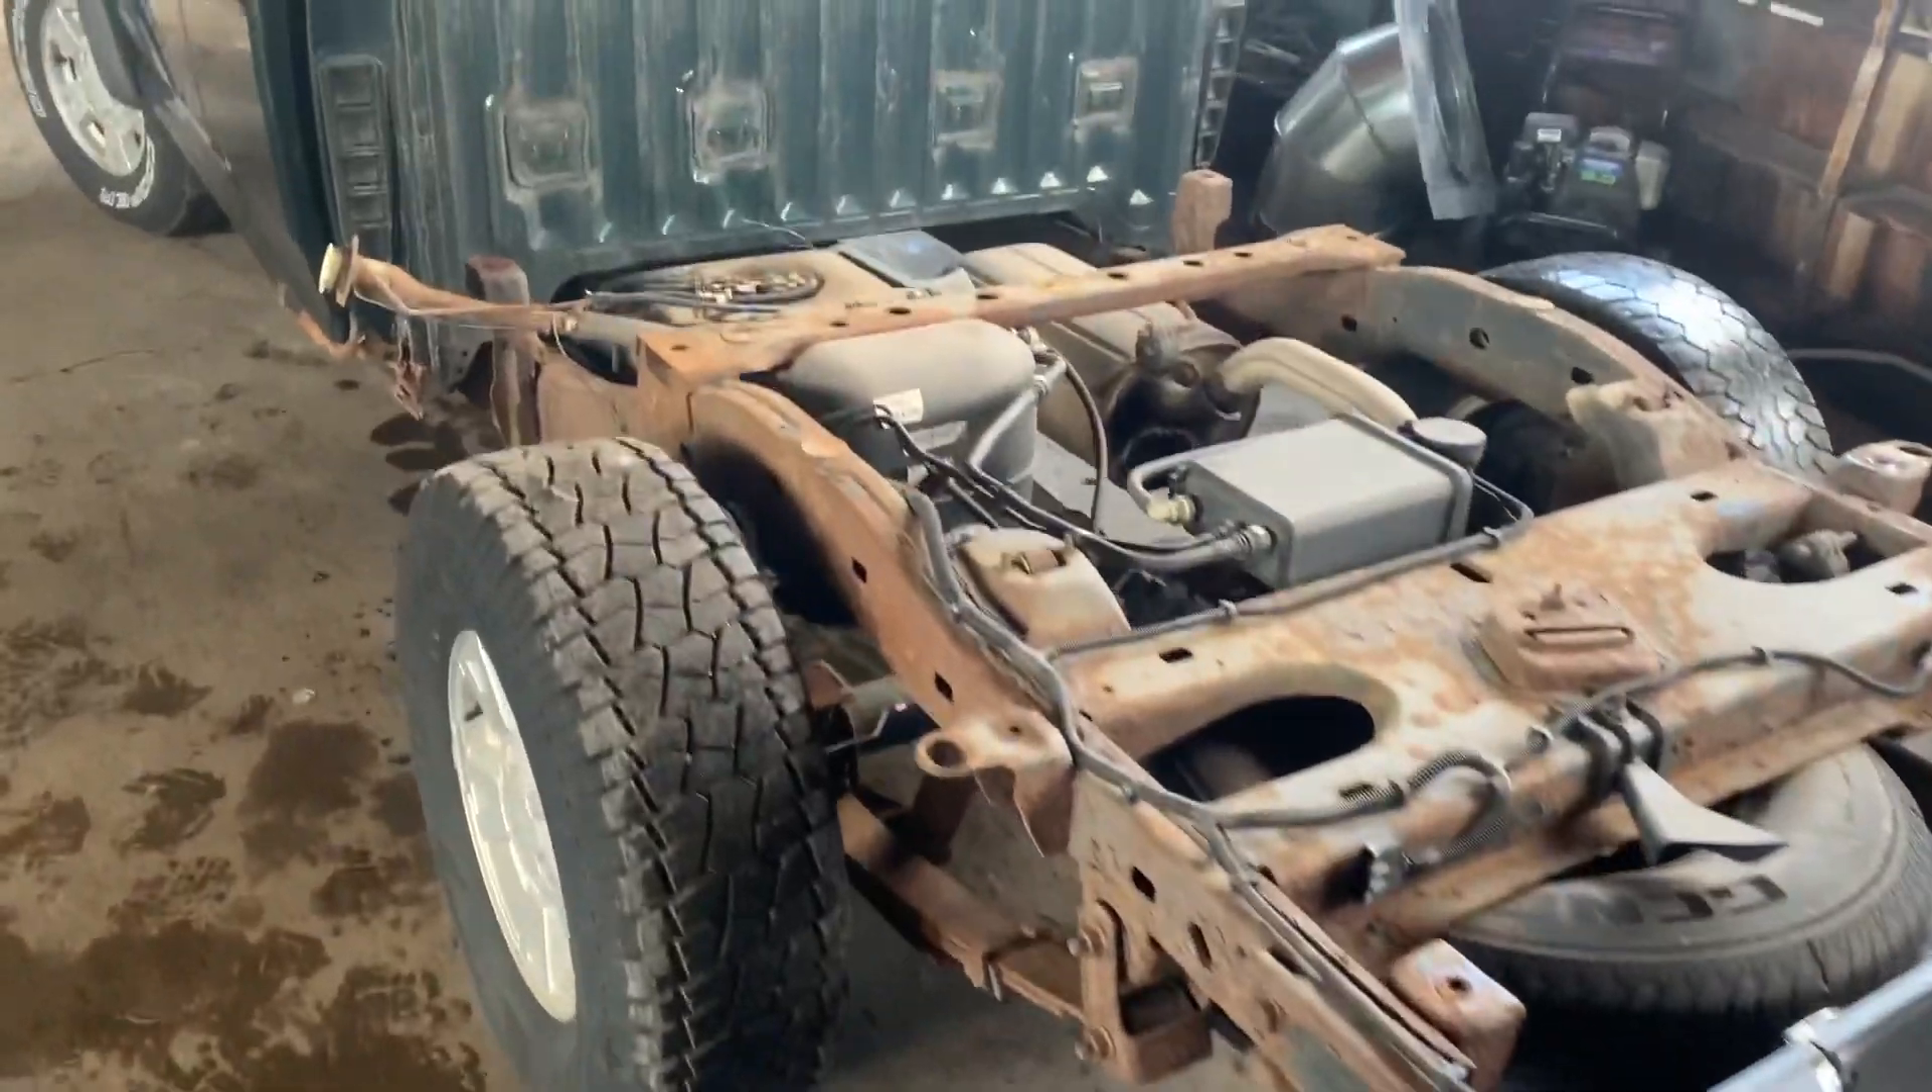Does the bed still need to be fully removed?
No.